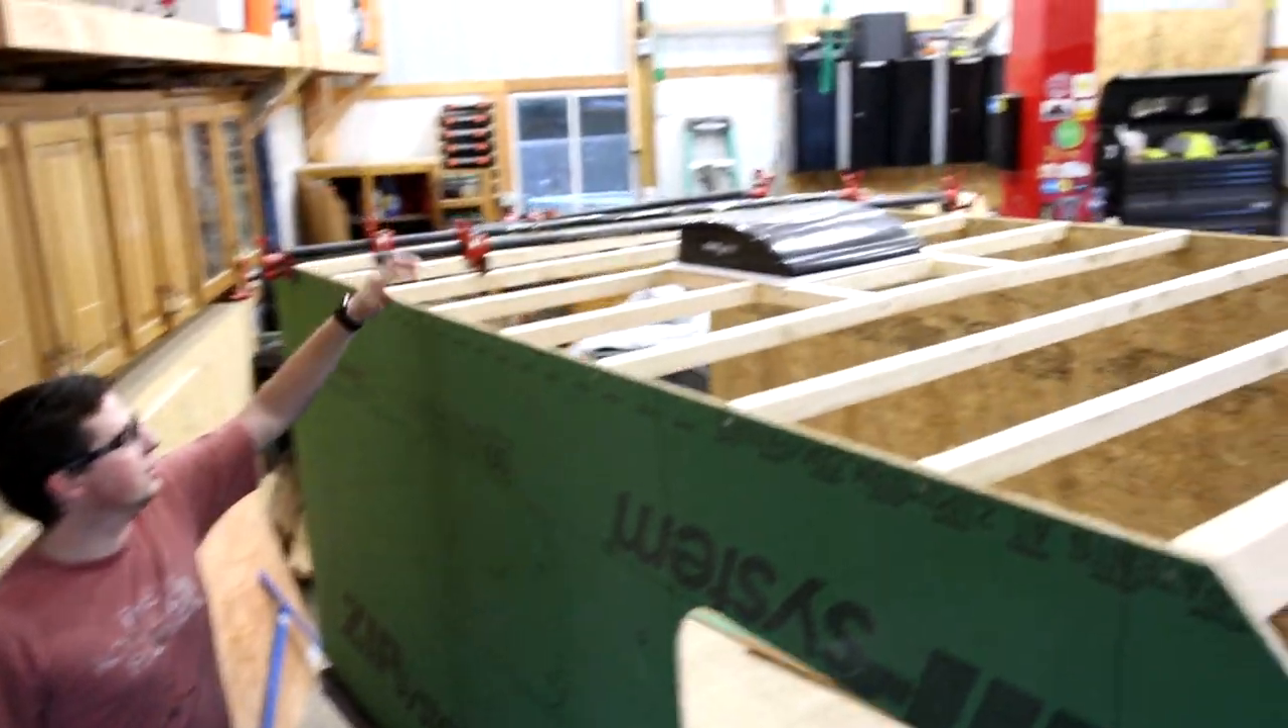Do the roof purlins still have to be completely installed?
No.